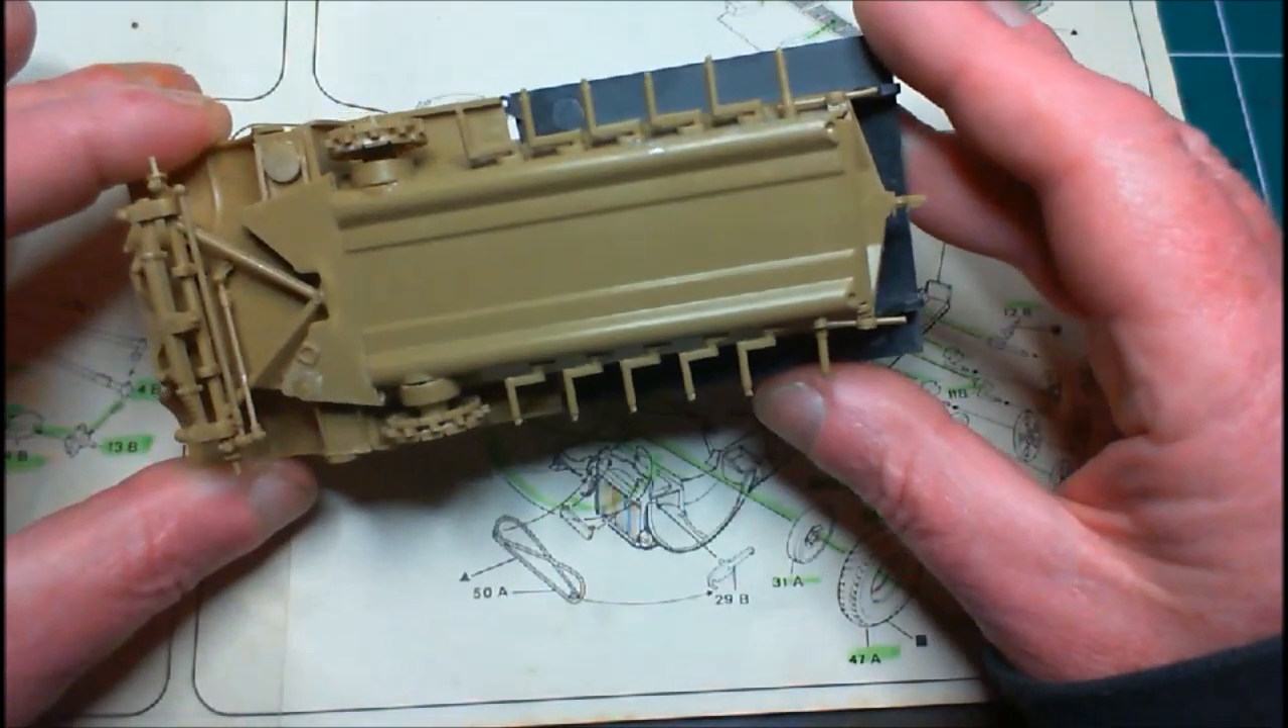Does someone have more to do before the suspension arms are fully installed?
No.